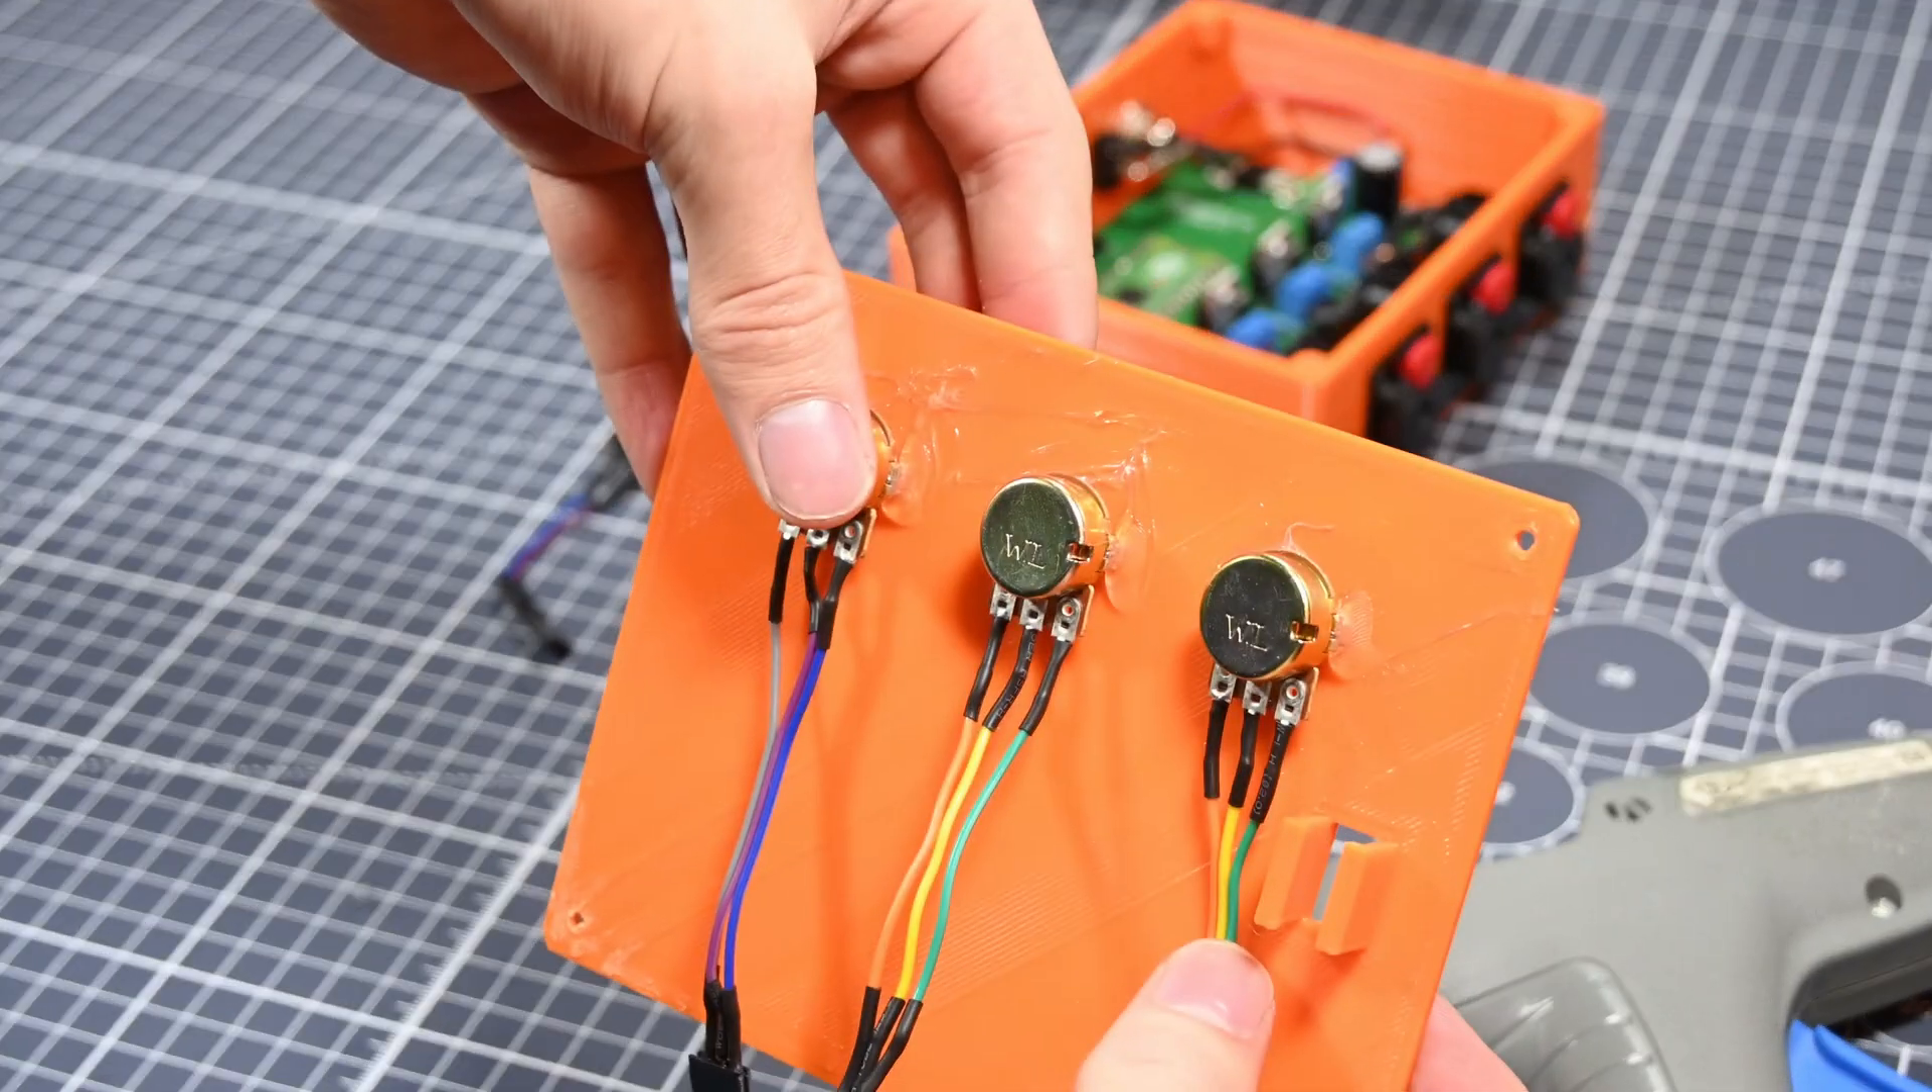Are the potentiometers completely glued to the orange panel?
Yes.